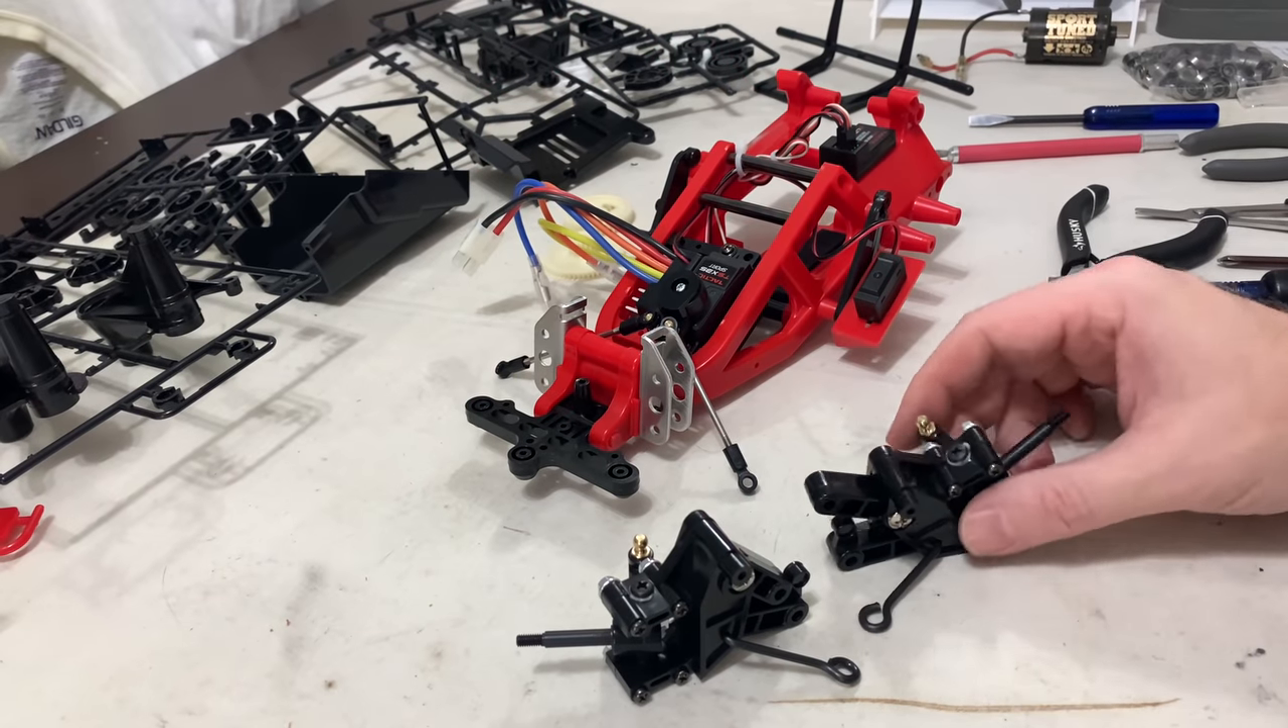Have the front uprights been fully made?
Yes.